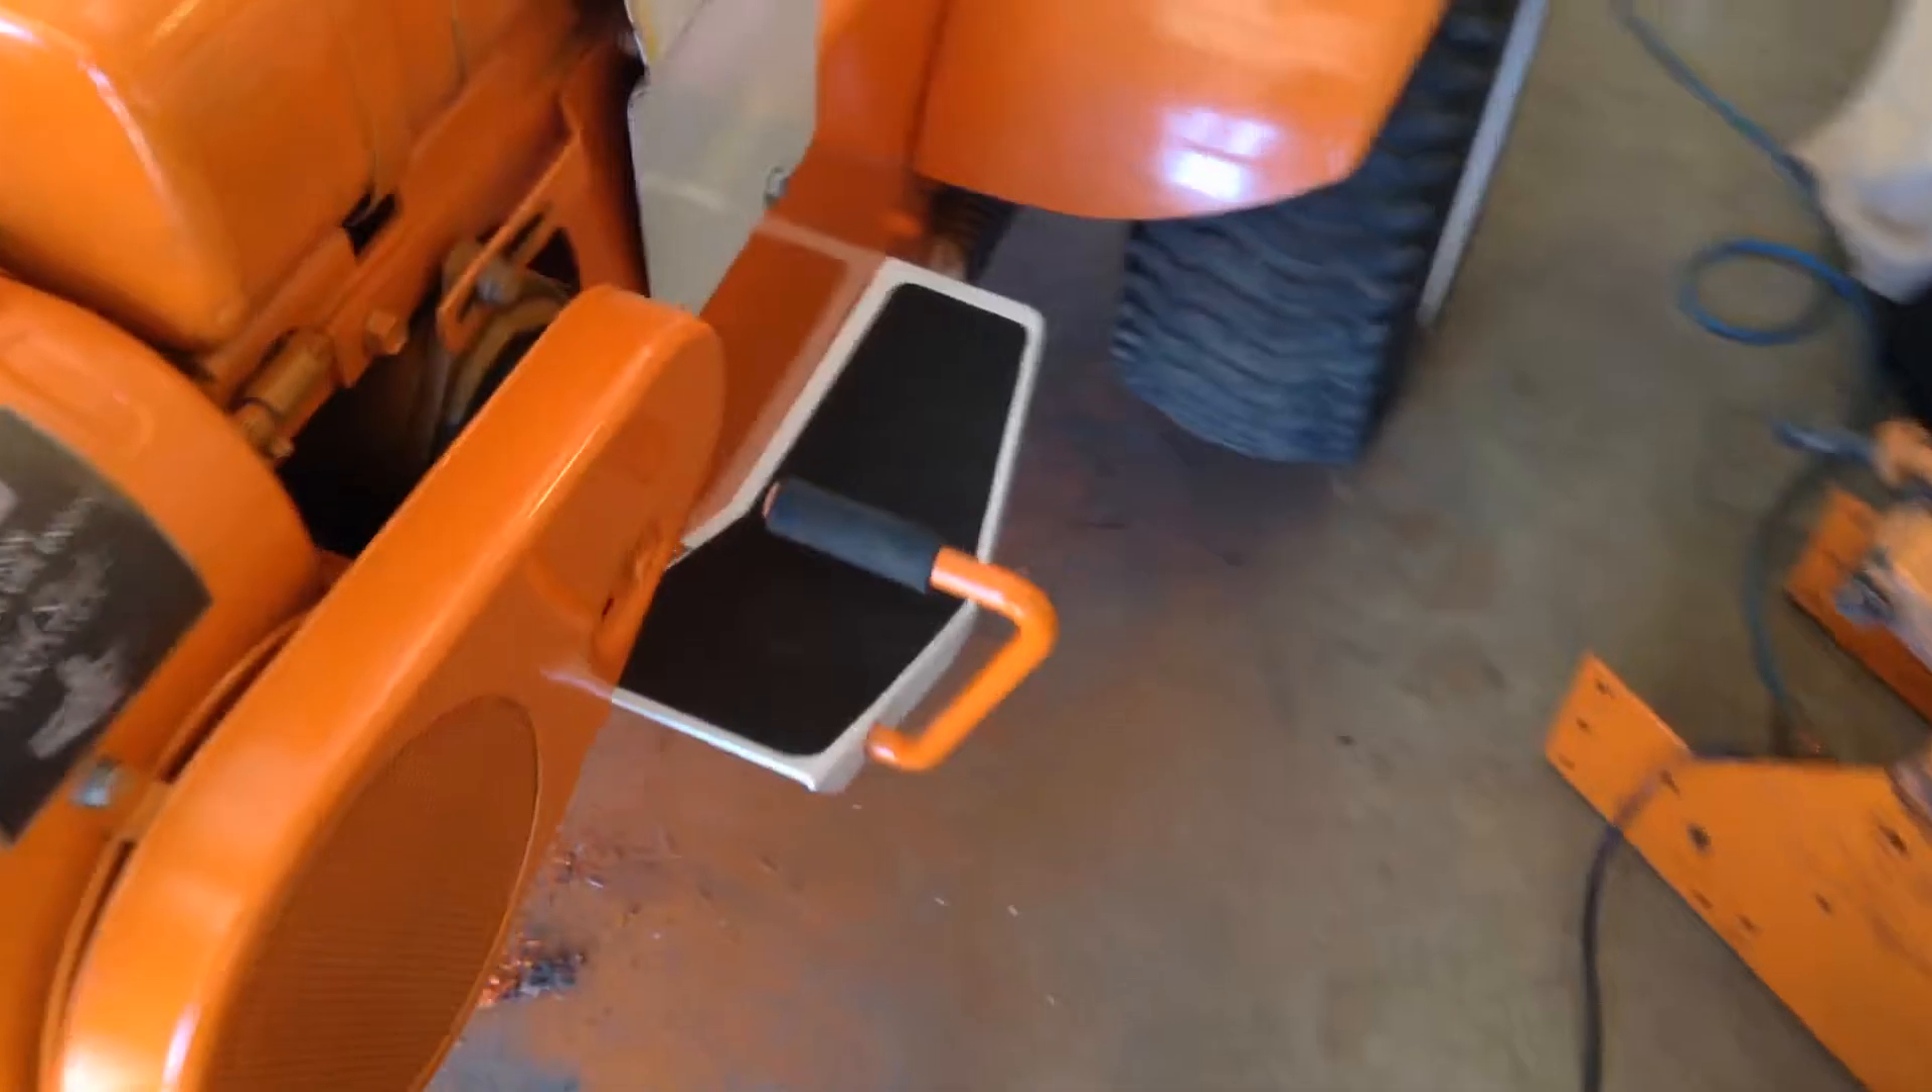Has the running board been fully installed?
Yes.